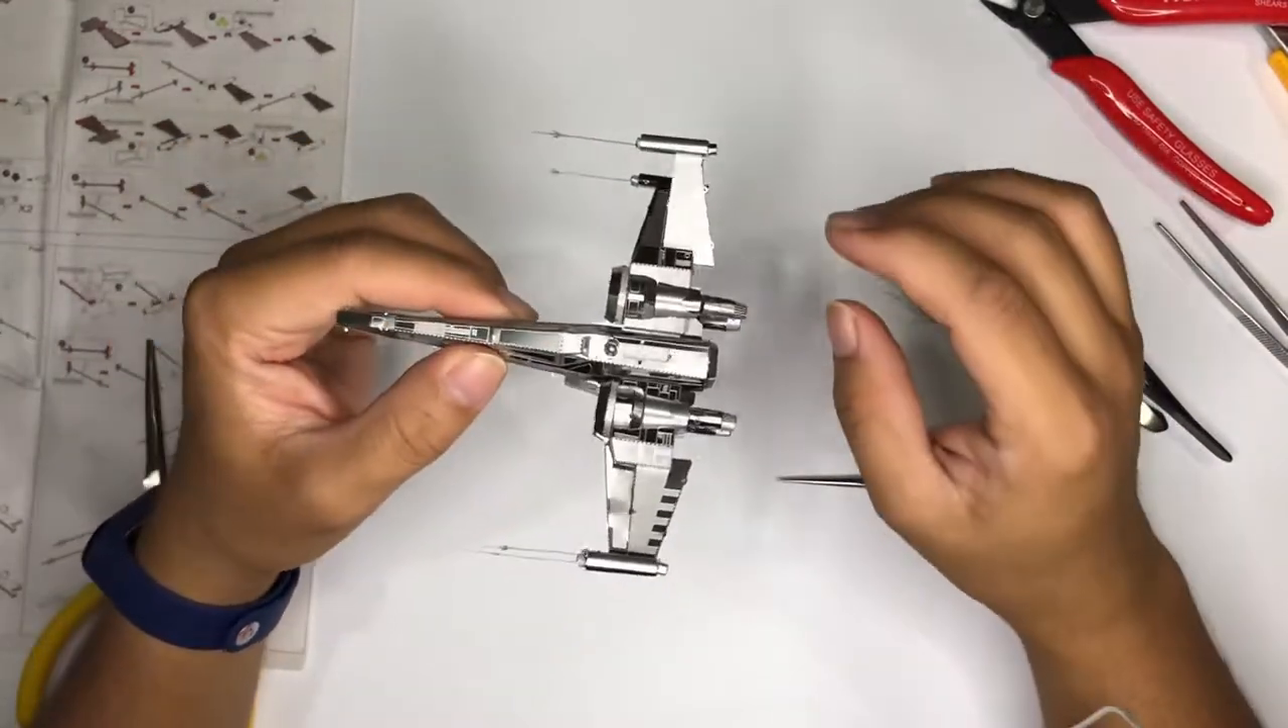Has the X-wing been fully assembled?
Yes.